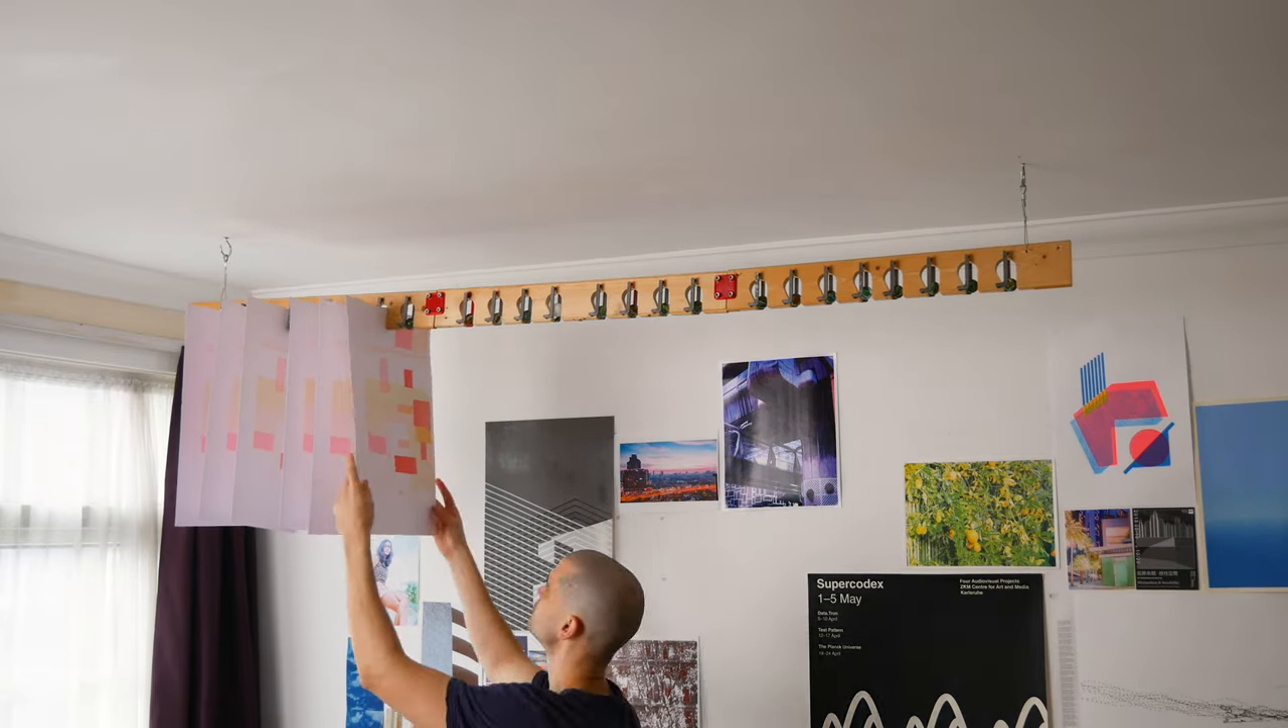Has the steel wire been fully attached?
Yes.